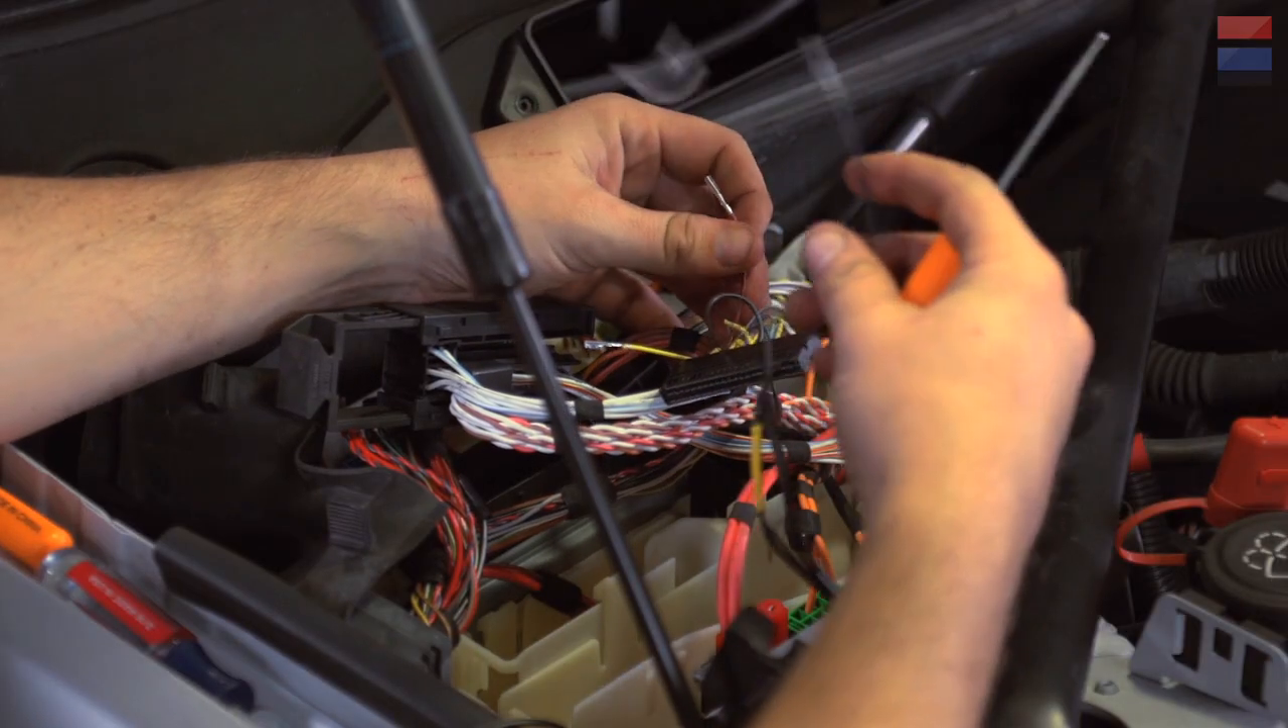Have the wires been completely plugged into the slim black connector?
No.